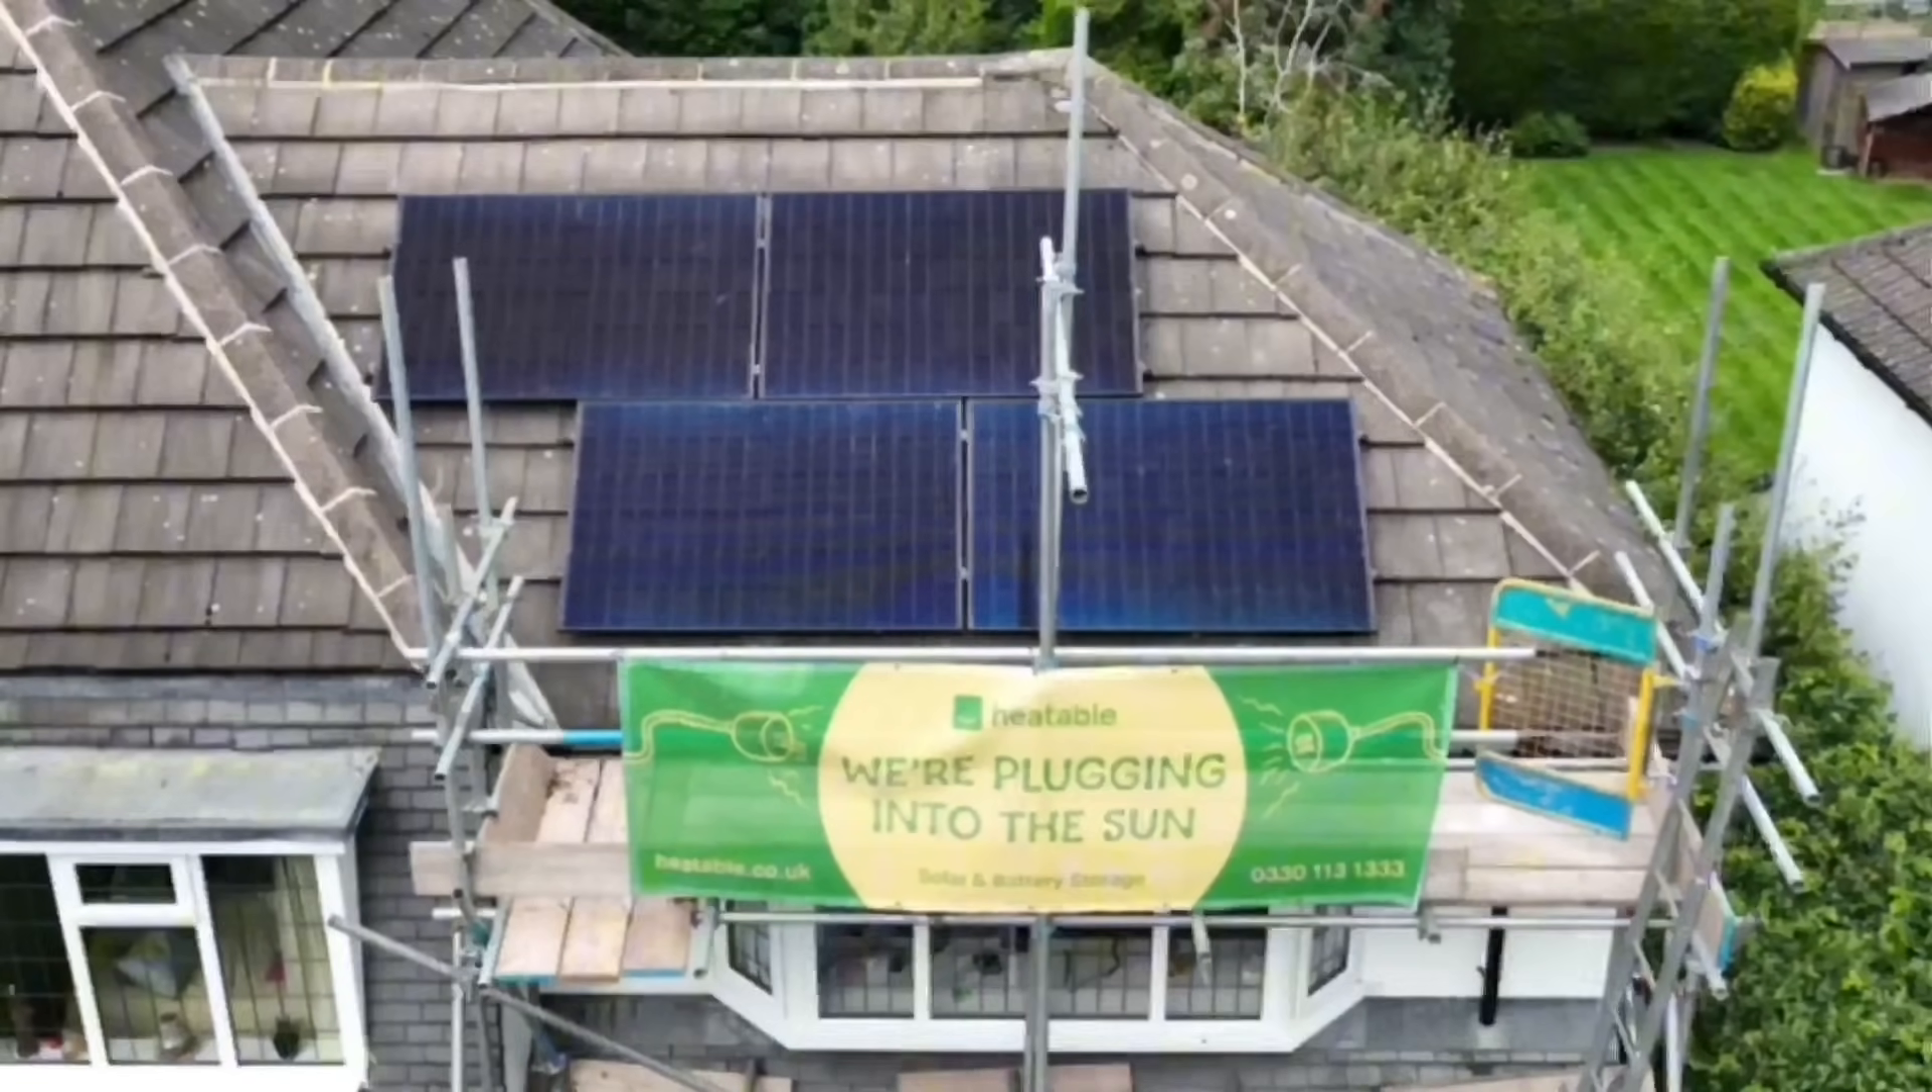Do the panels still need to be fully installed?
No.